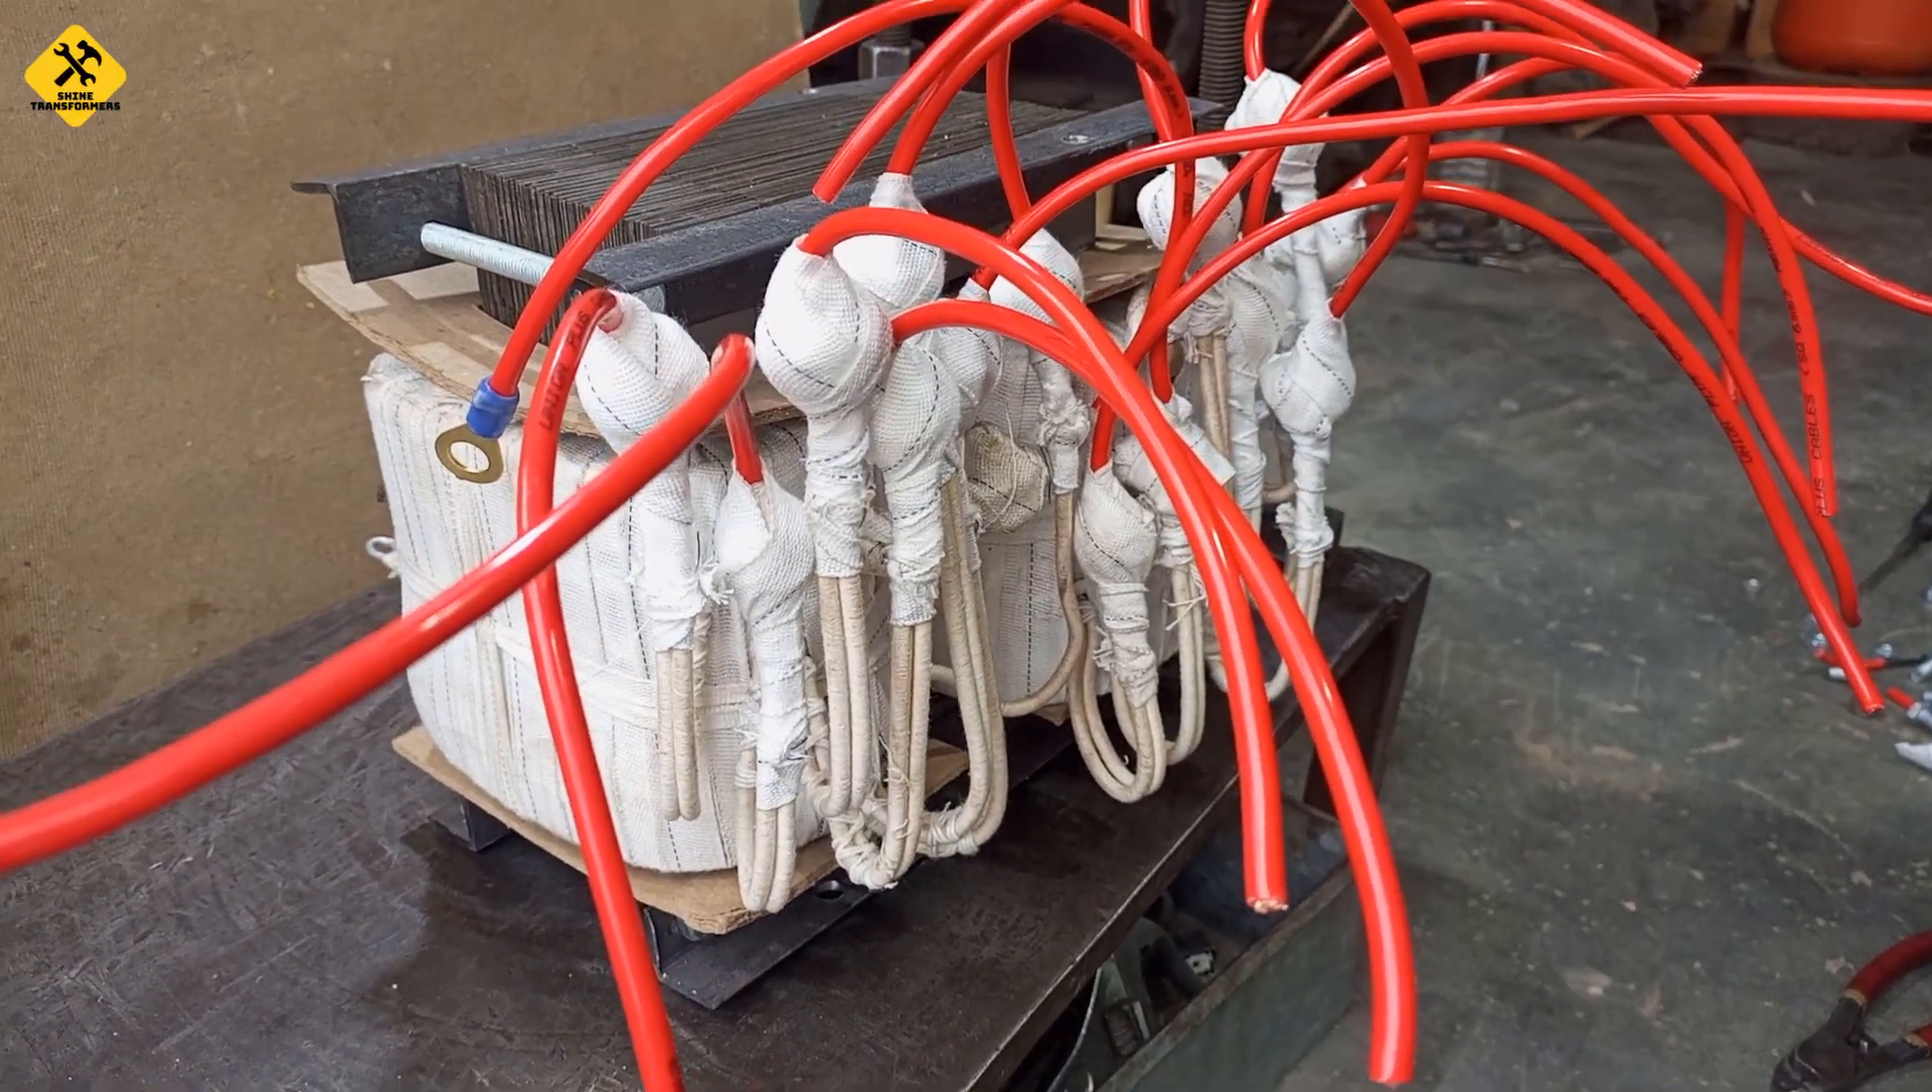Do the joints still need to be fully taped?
No.